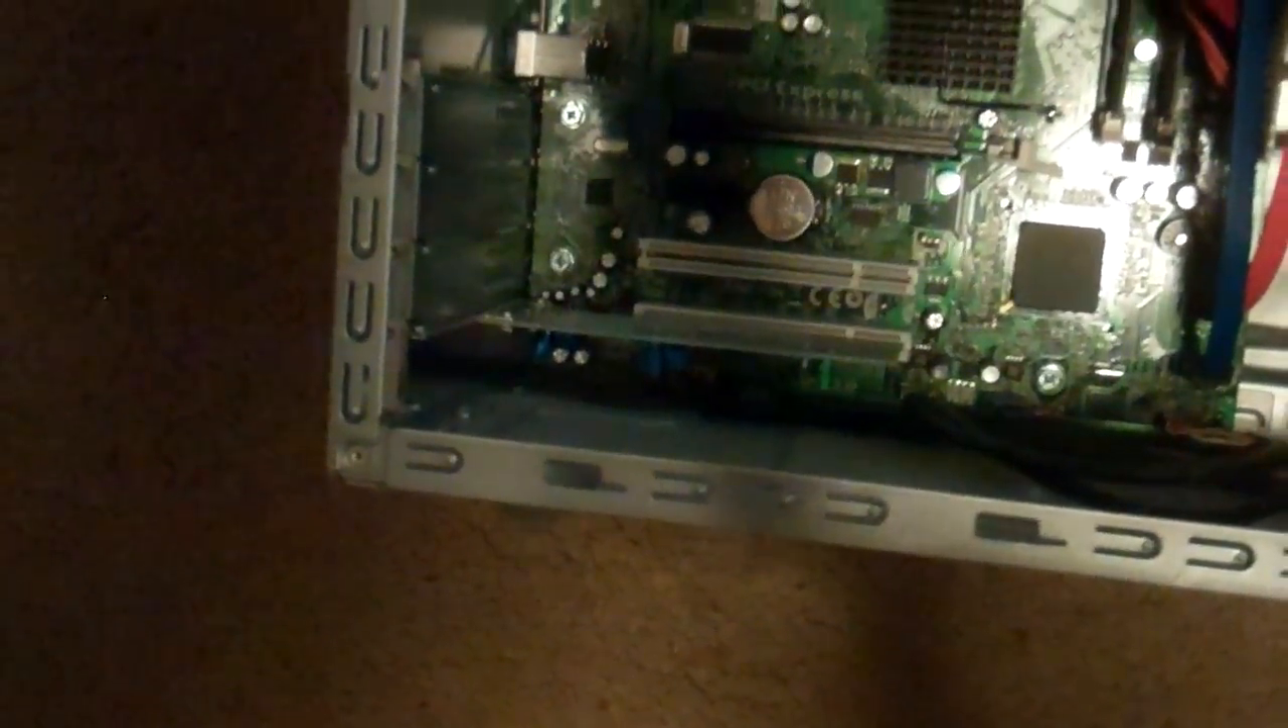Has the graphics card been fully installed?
No.